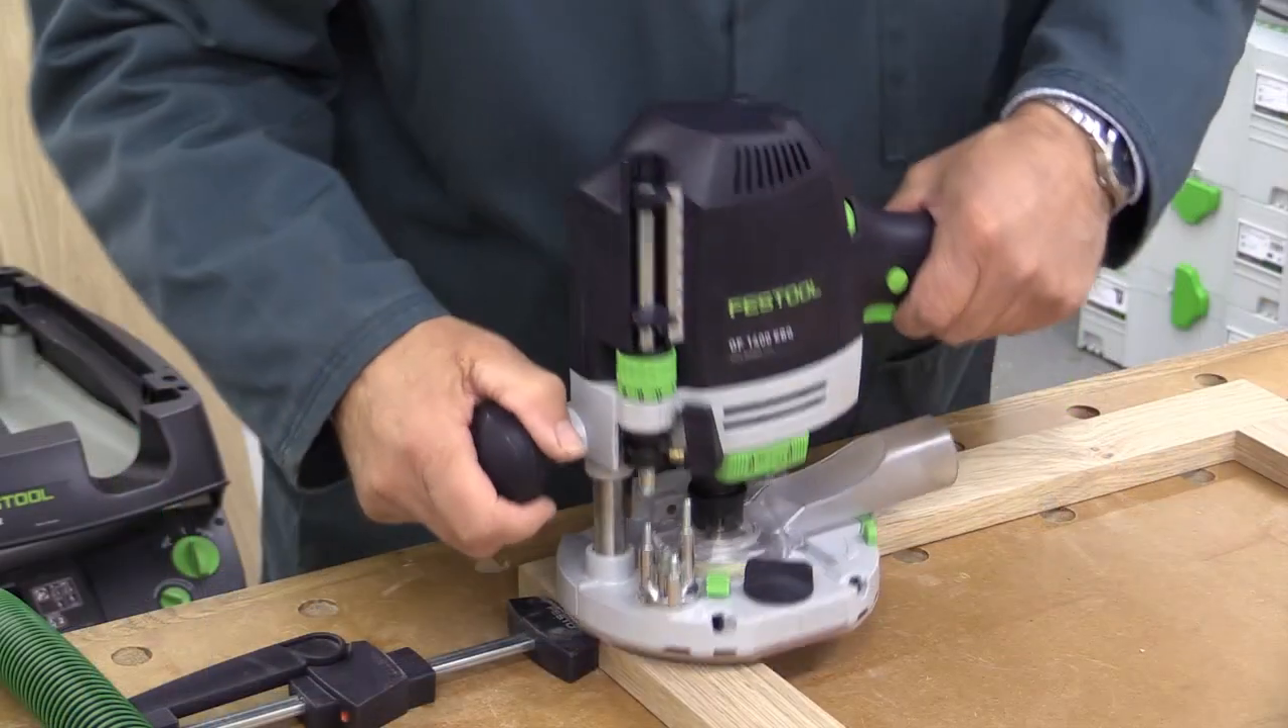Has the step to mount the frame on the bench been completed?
Yes.